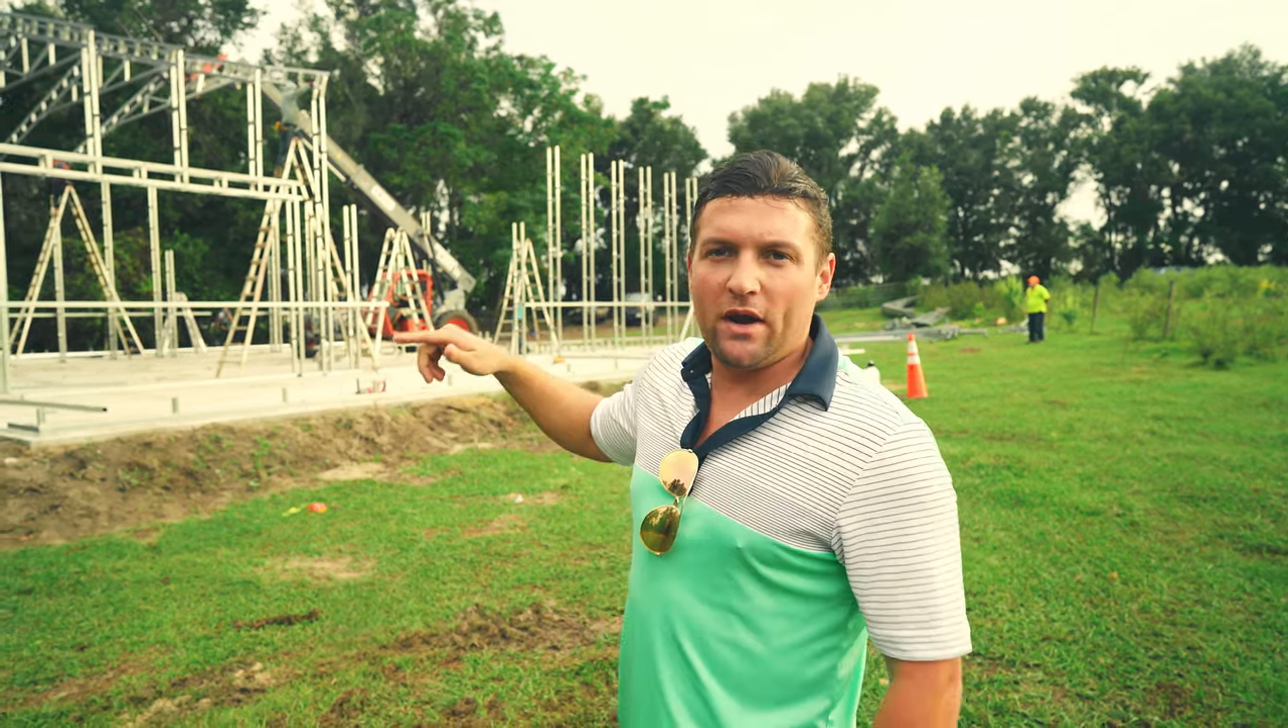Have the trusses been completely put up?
No.